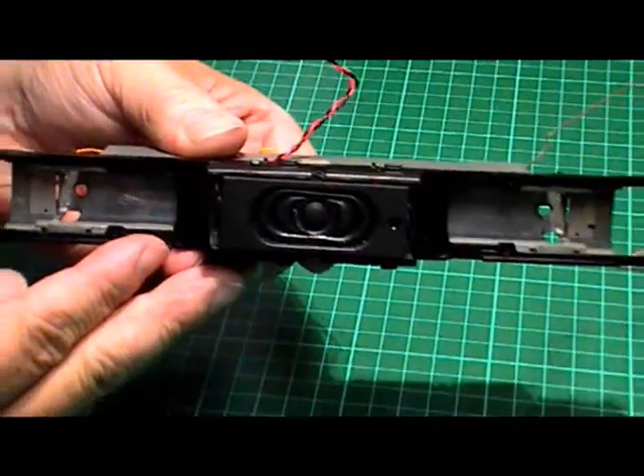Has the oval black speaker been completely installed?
Yes.